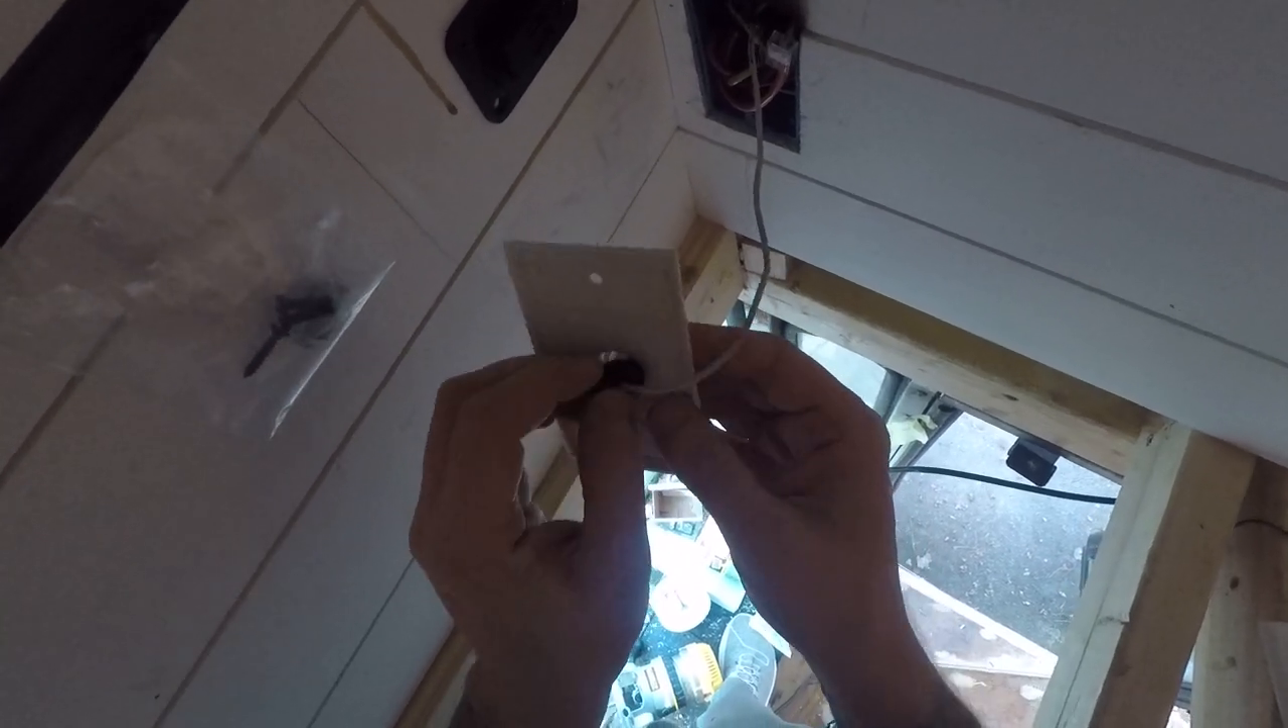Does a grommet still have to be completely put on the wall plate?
Yes.